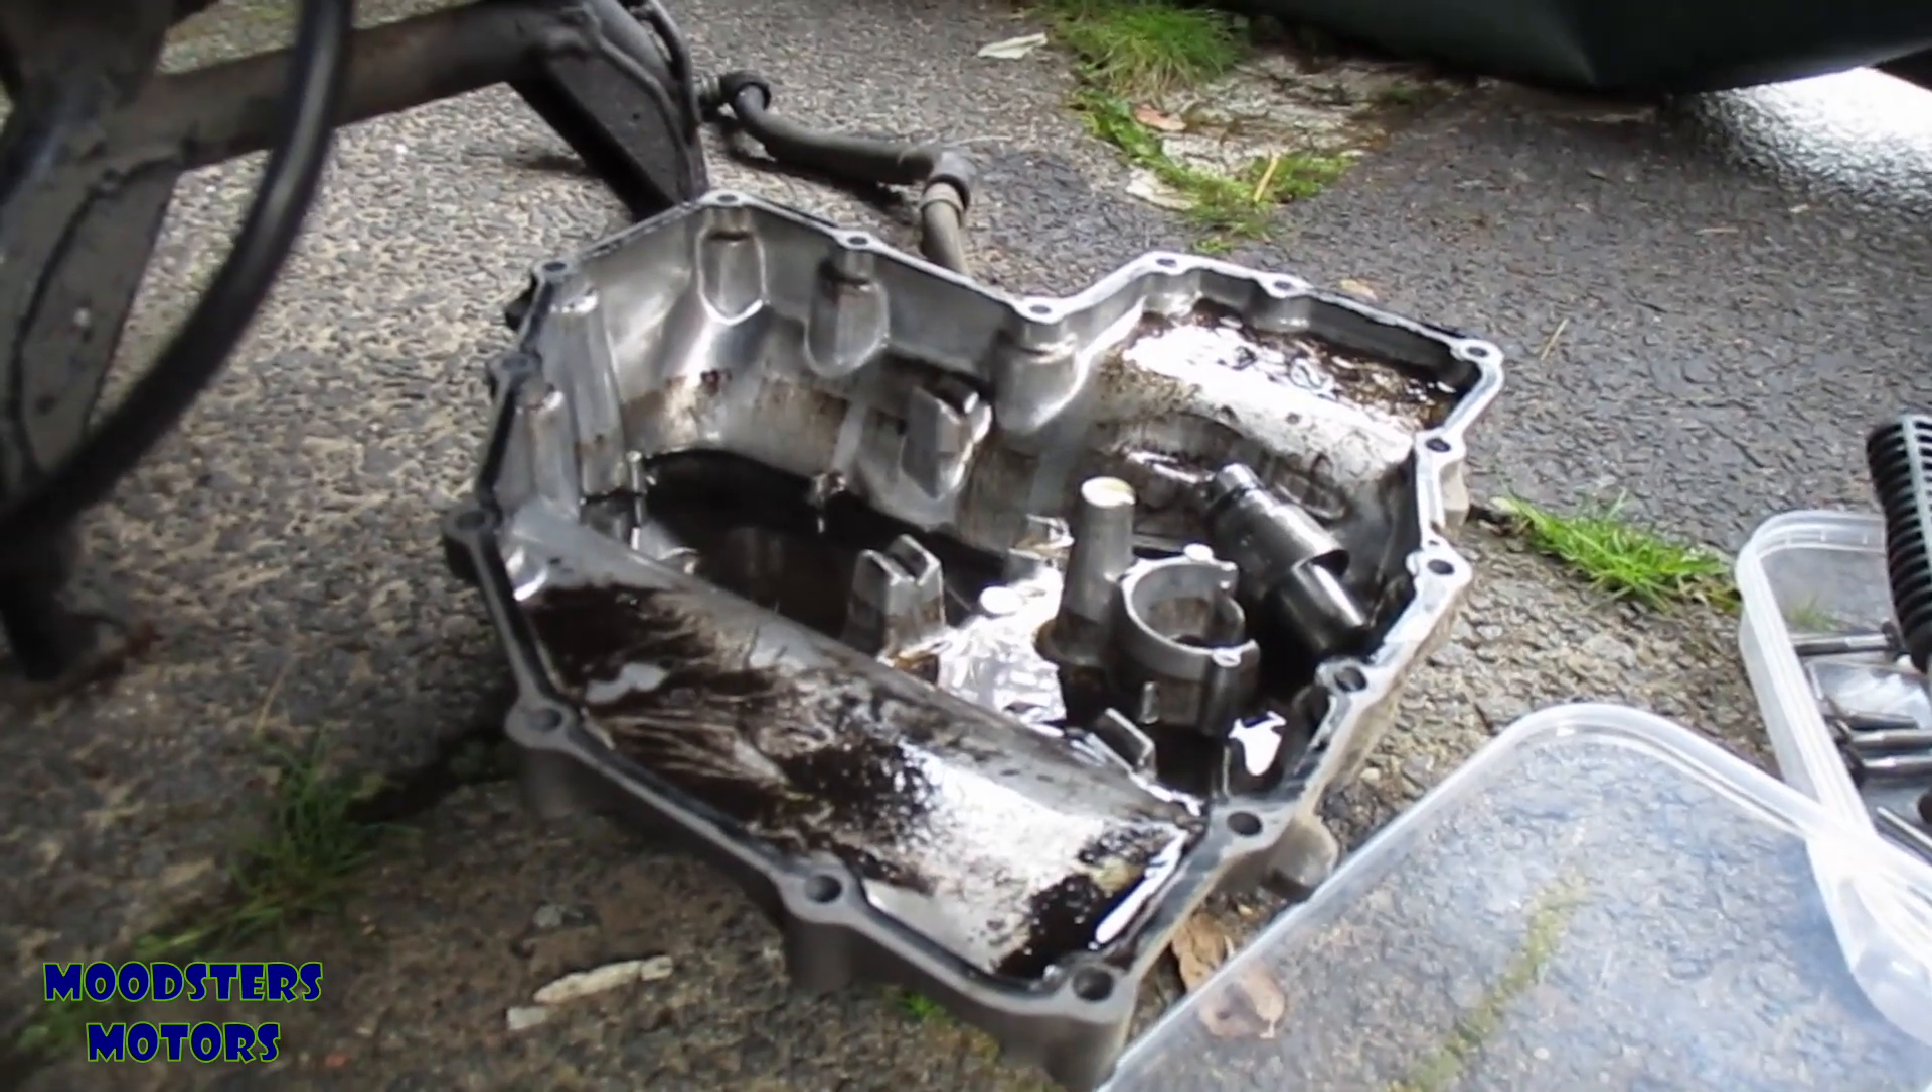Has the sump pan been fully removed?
Yes.